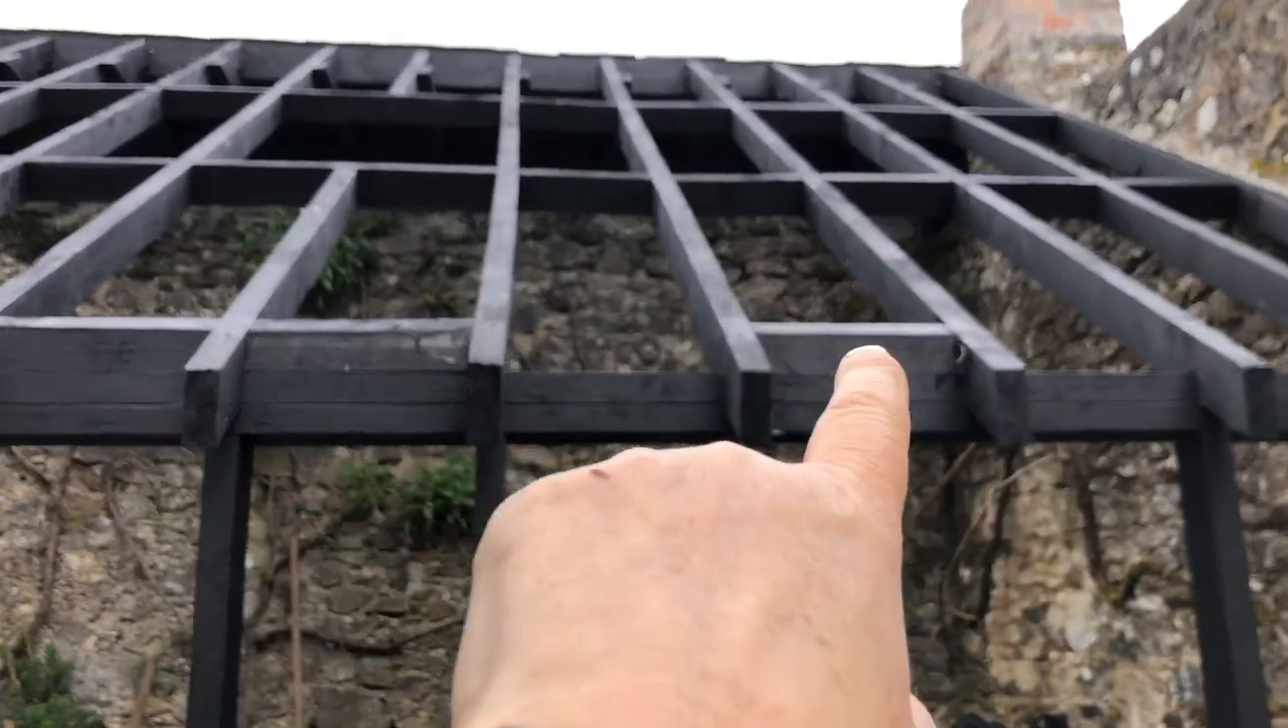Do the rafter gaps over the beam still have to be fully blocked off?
Yes.